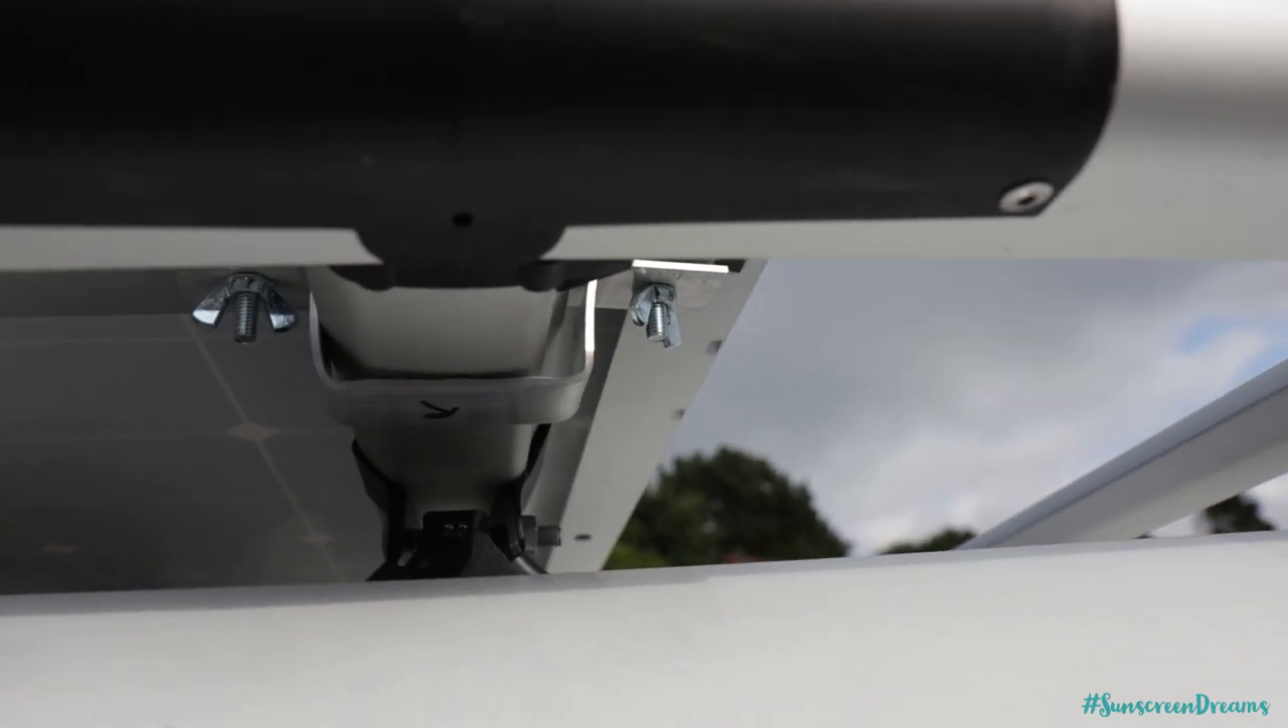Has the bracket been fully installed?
Yes.